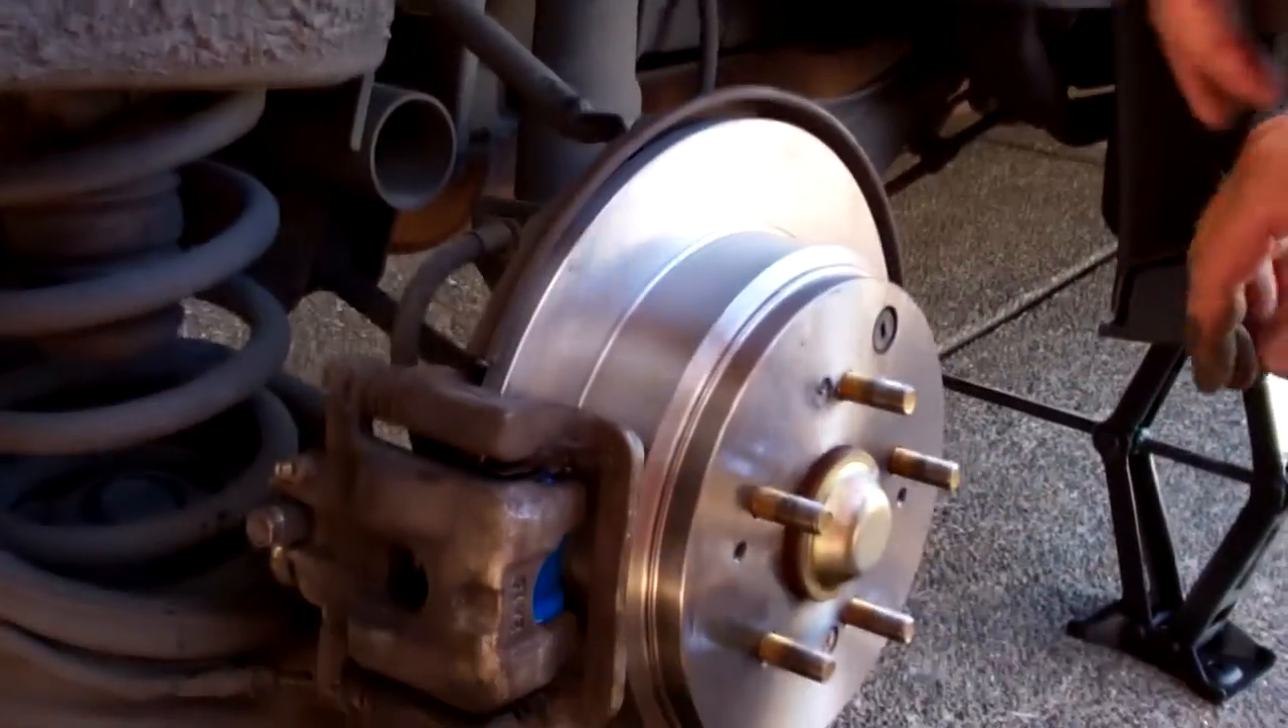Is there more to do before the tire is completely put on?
Yes.